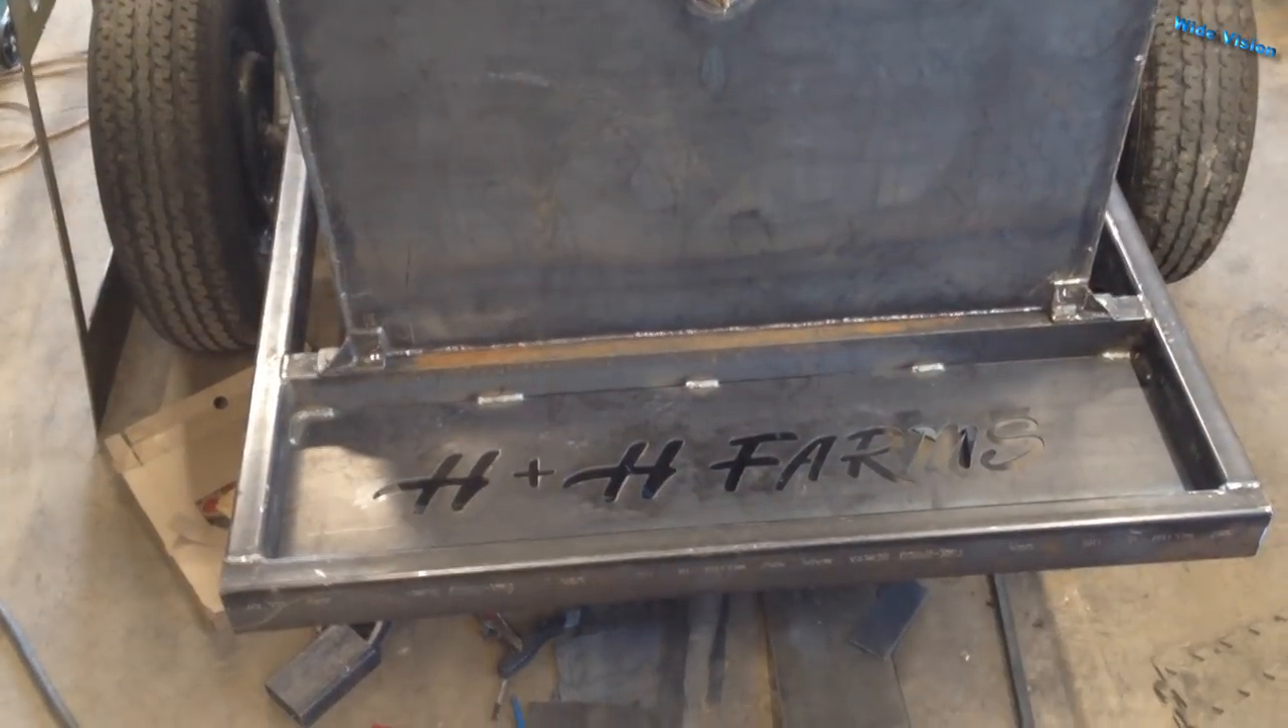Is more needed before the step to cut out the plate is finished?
No.